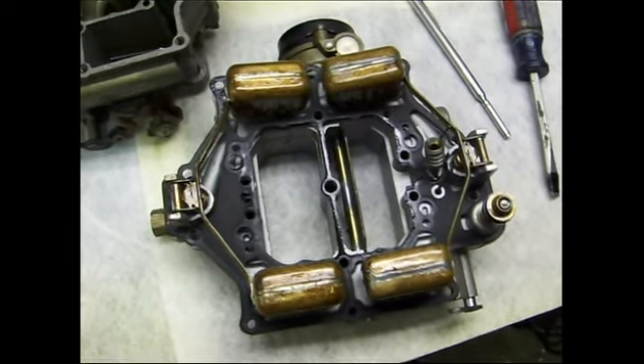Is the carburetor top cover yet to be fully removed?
No.